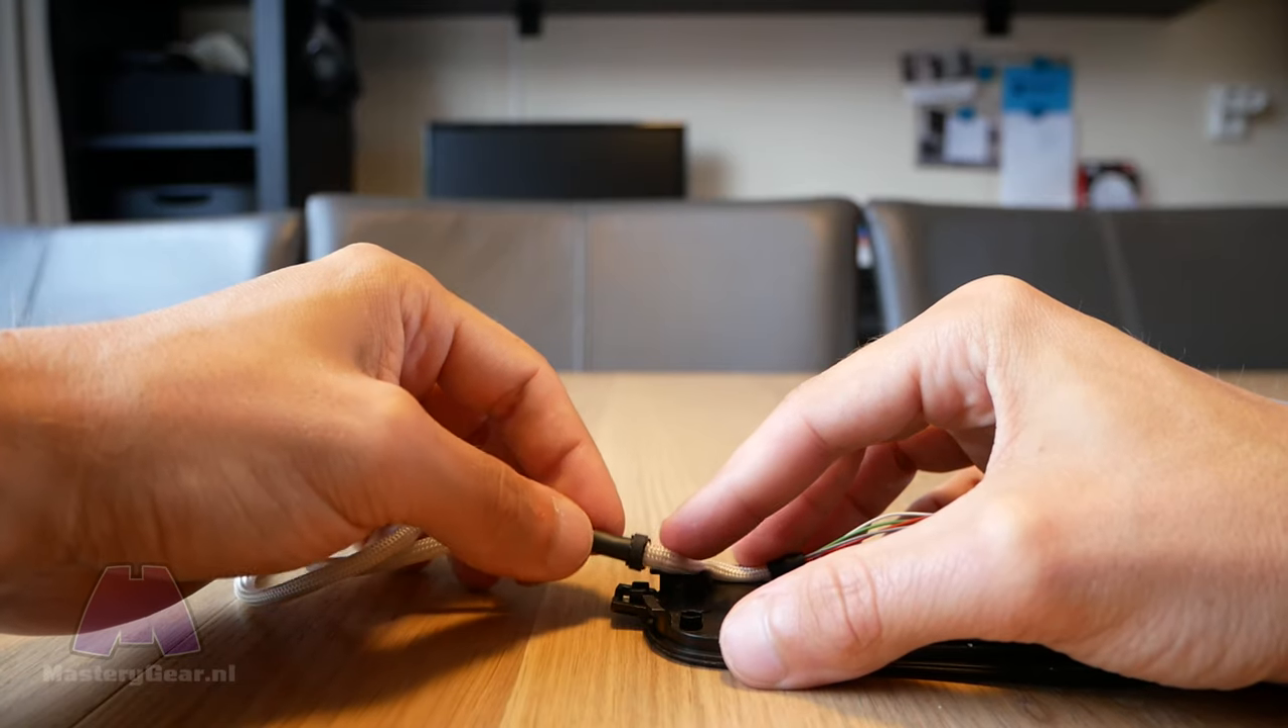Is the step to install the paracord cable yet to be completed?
Yes.